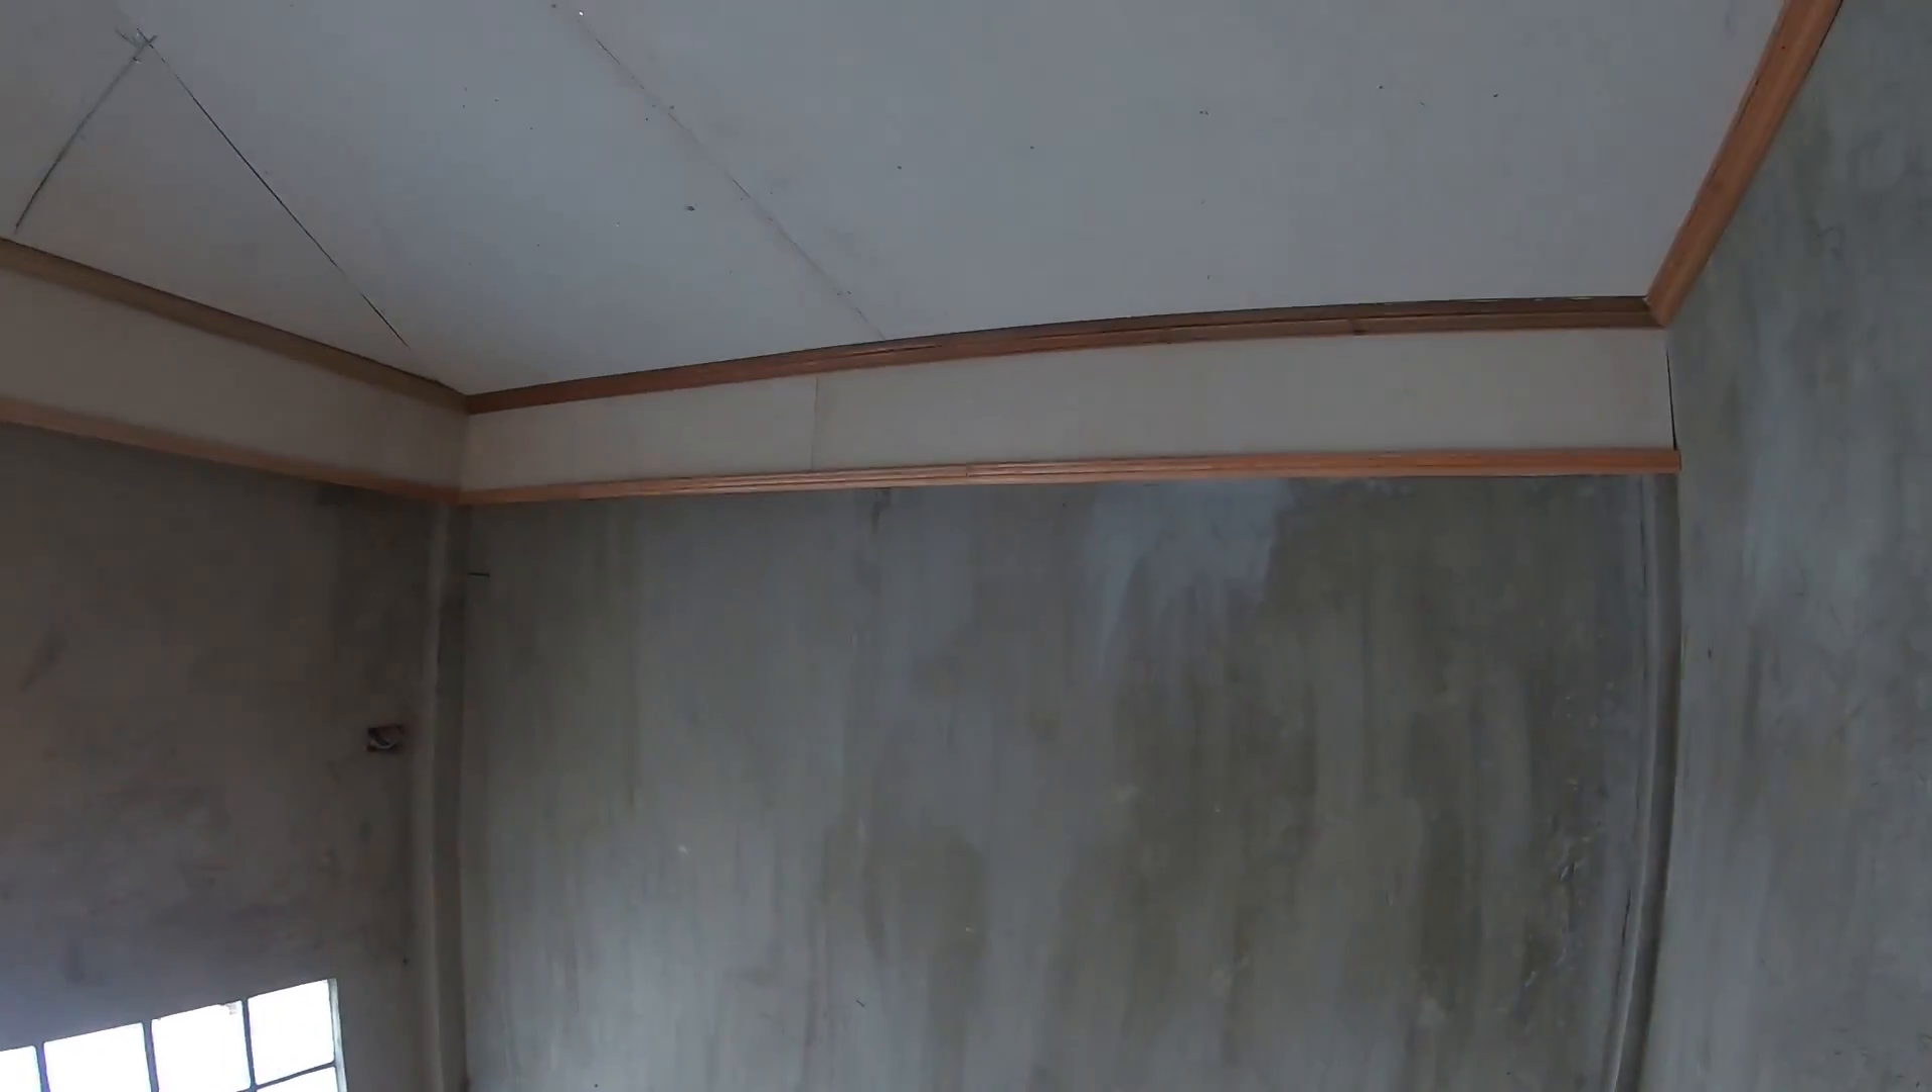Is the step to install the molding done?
Yes.